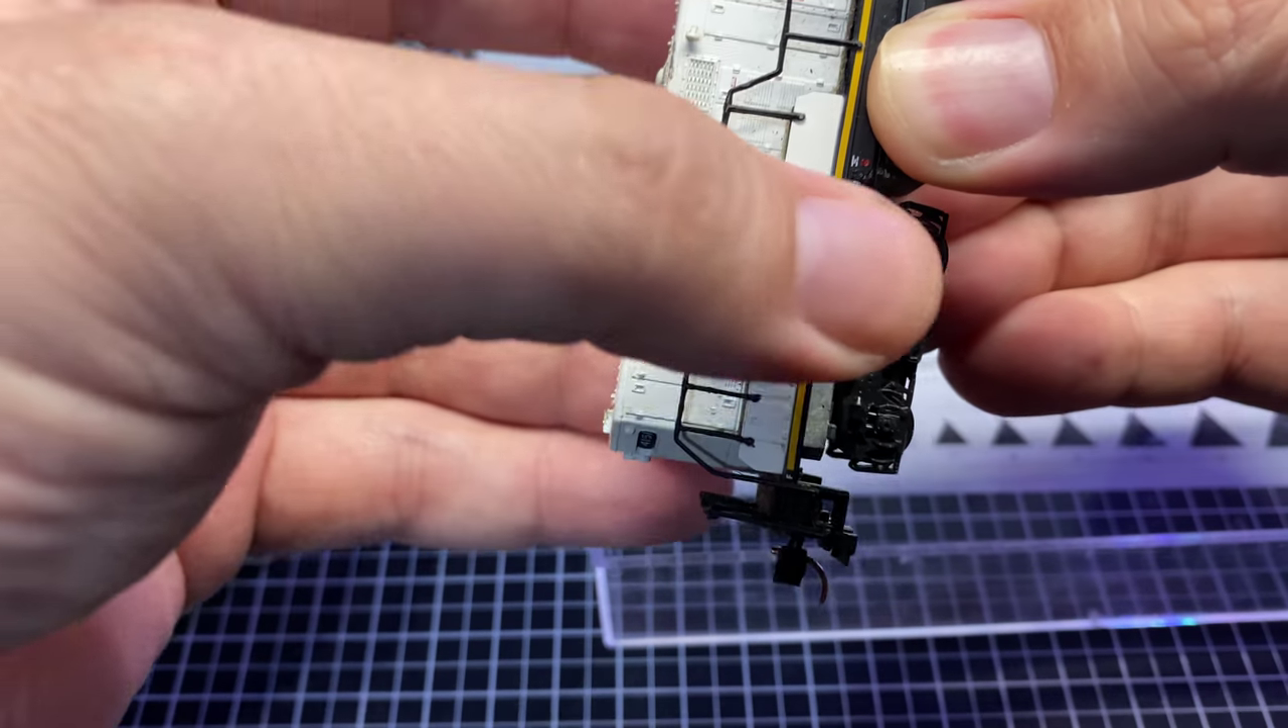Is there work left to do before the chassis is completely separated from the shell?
Yes.